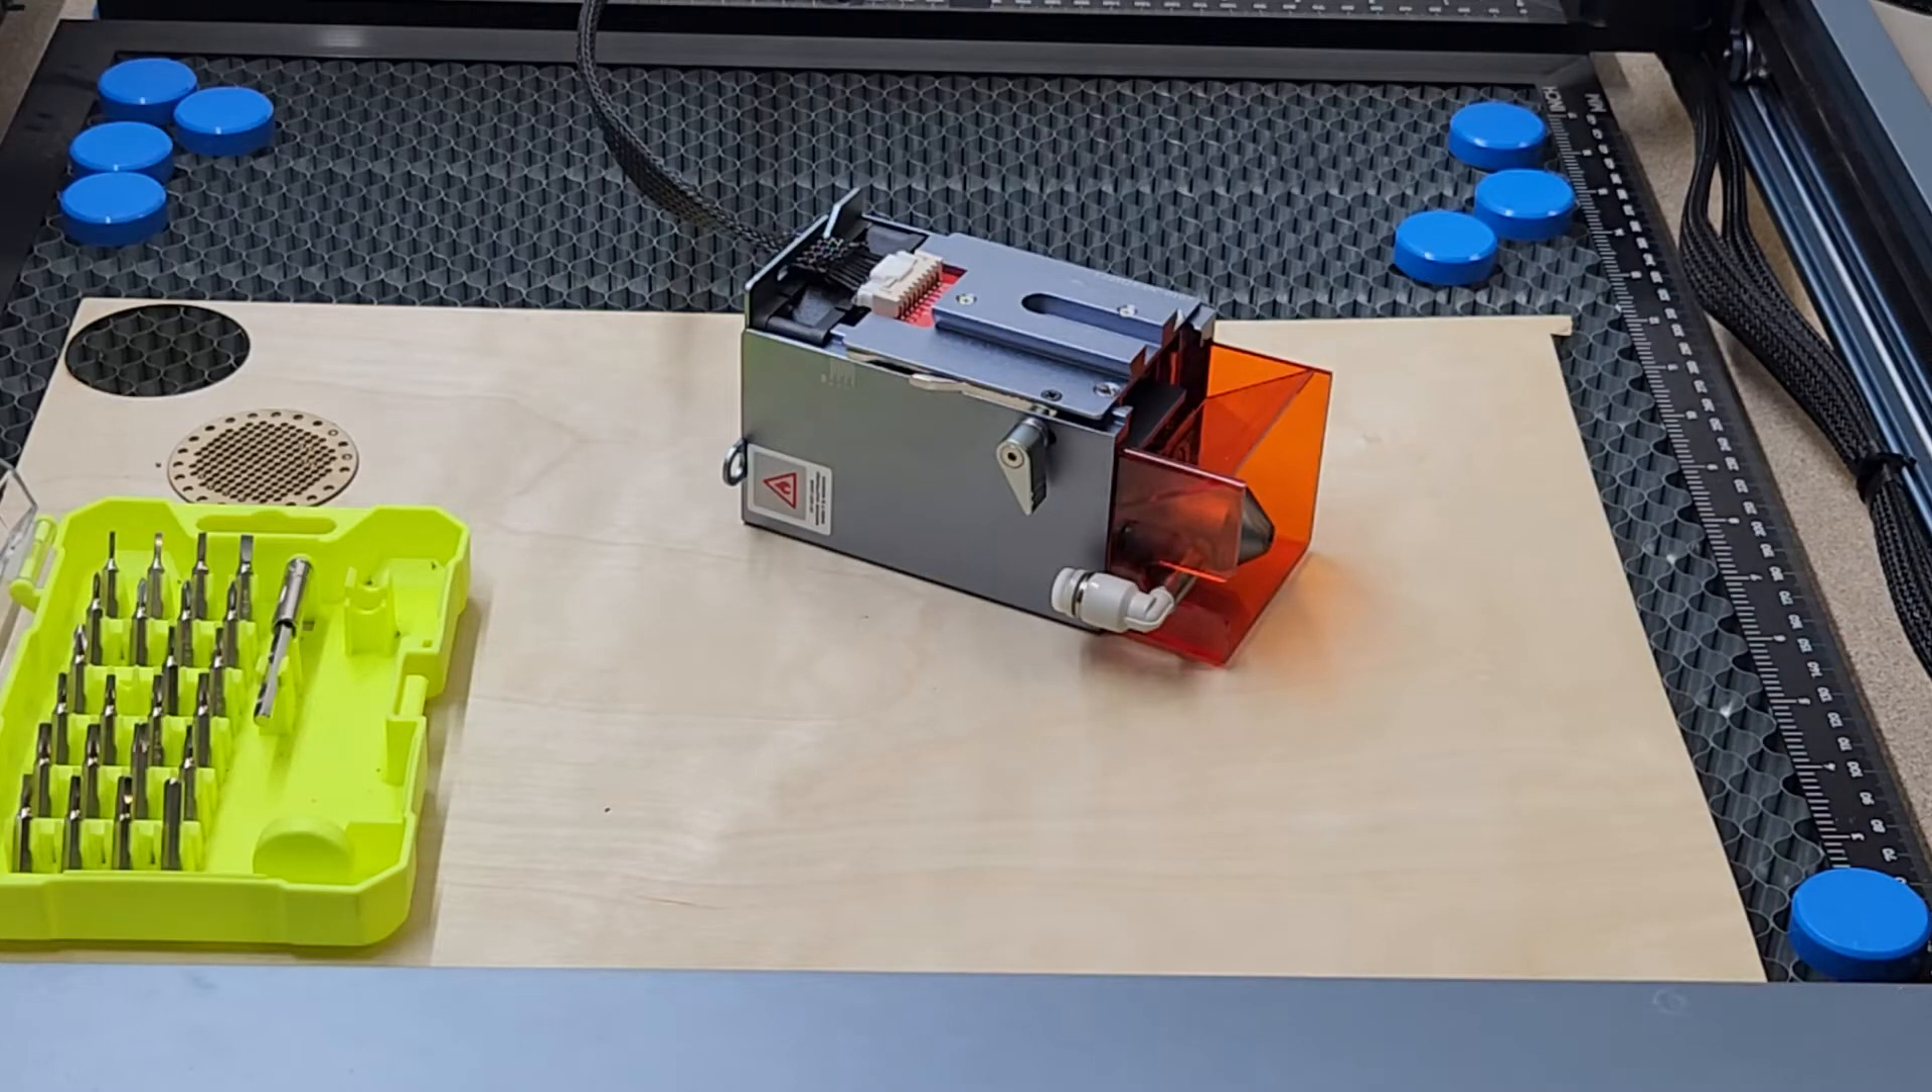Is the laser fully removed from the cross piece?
Yes.